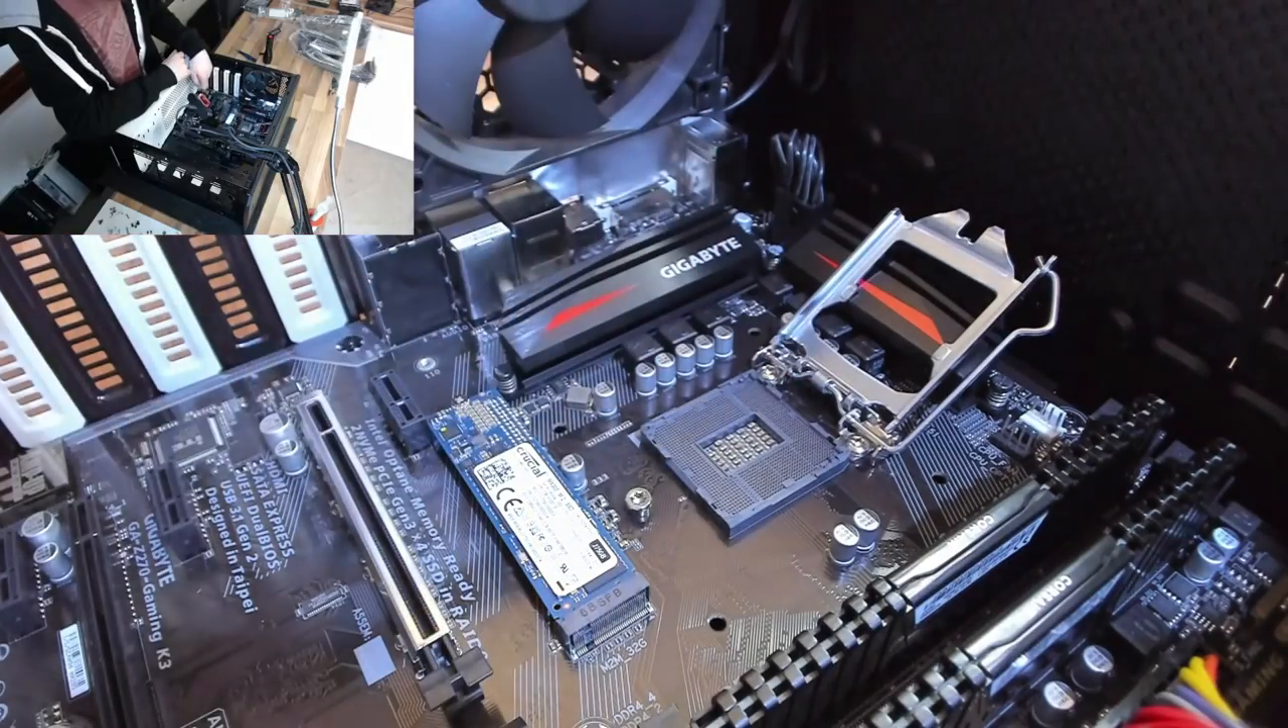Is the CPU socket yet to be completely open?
No.